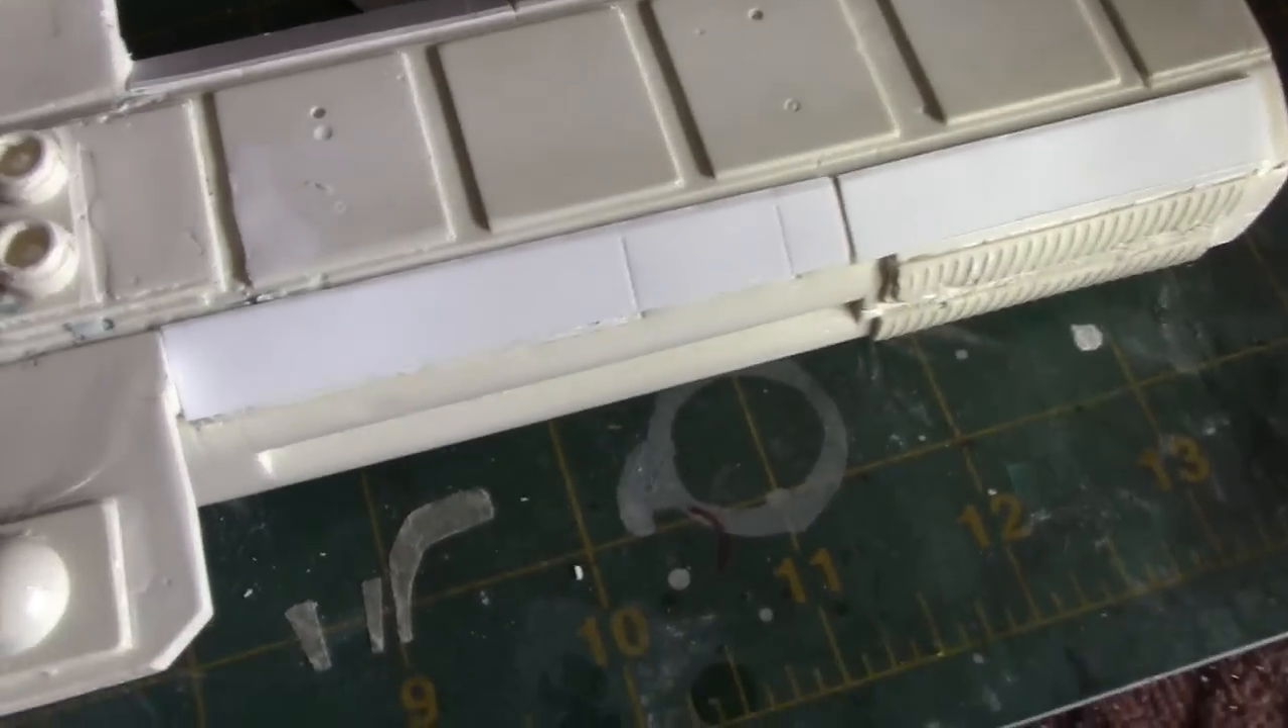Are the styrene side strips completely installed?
Yes.